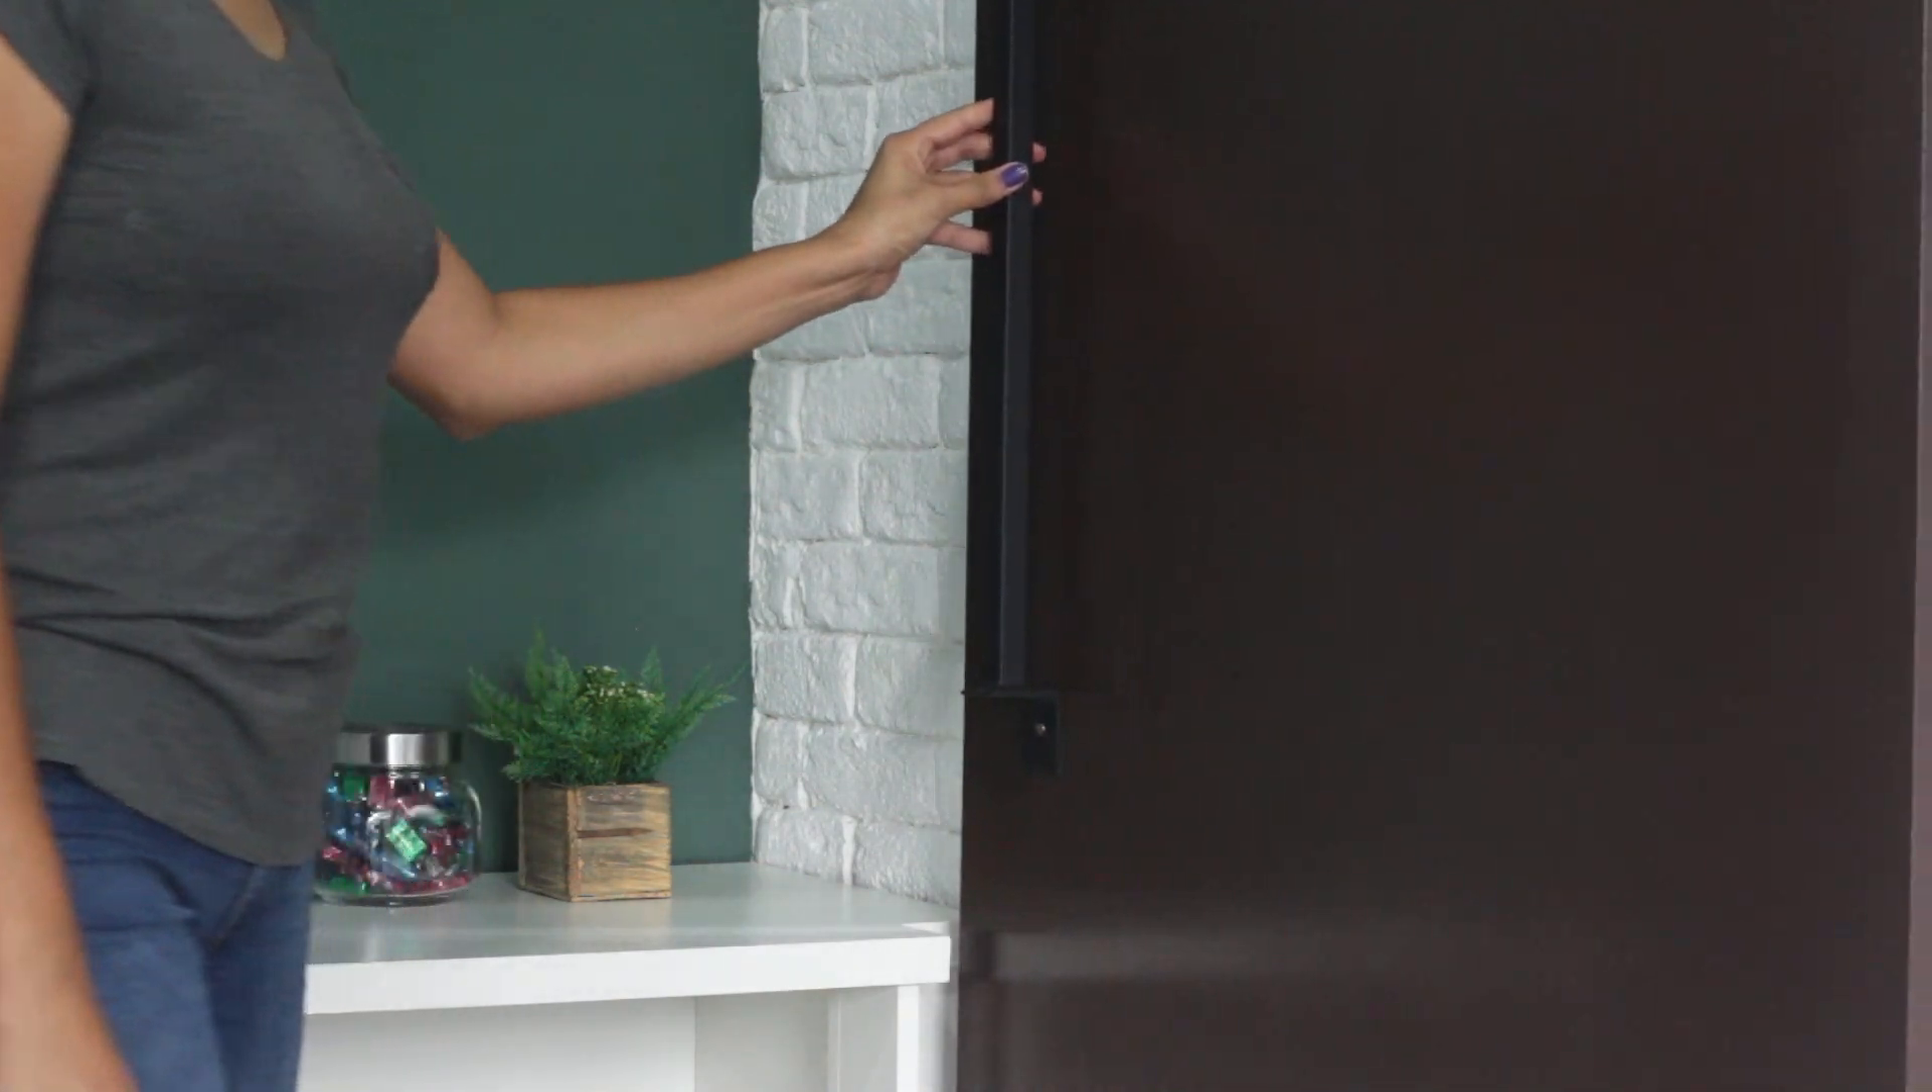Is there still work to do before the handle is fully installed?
No.